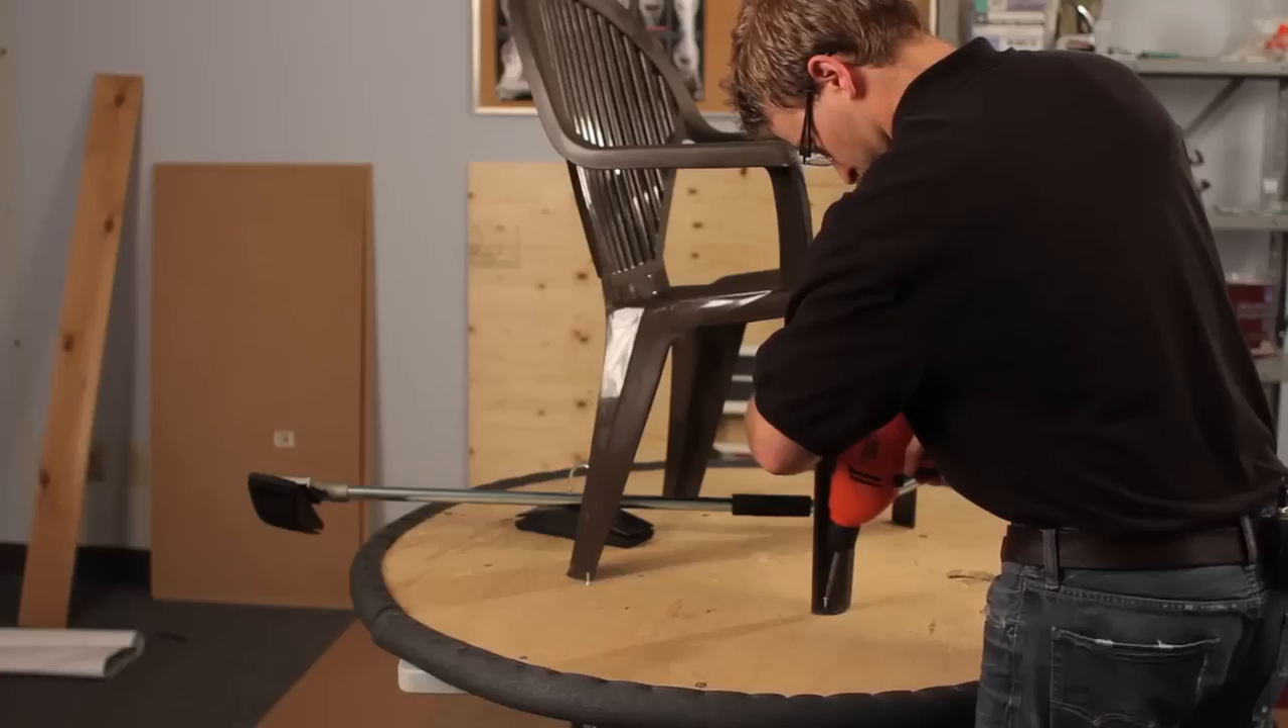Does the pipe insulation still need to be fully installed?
No.